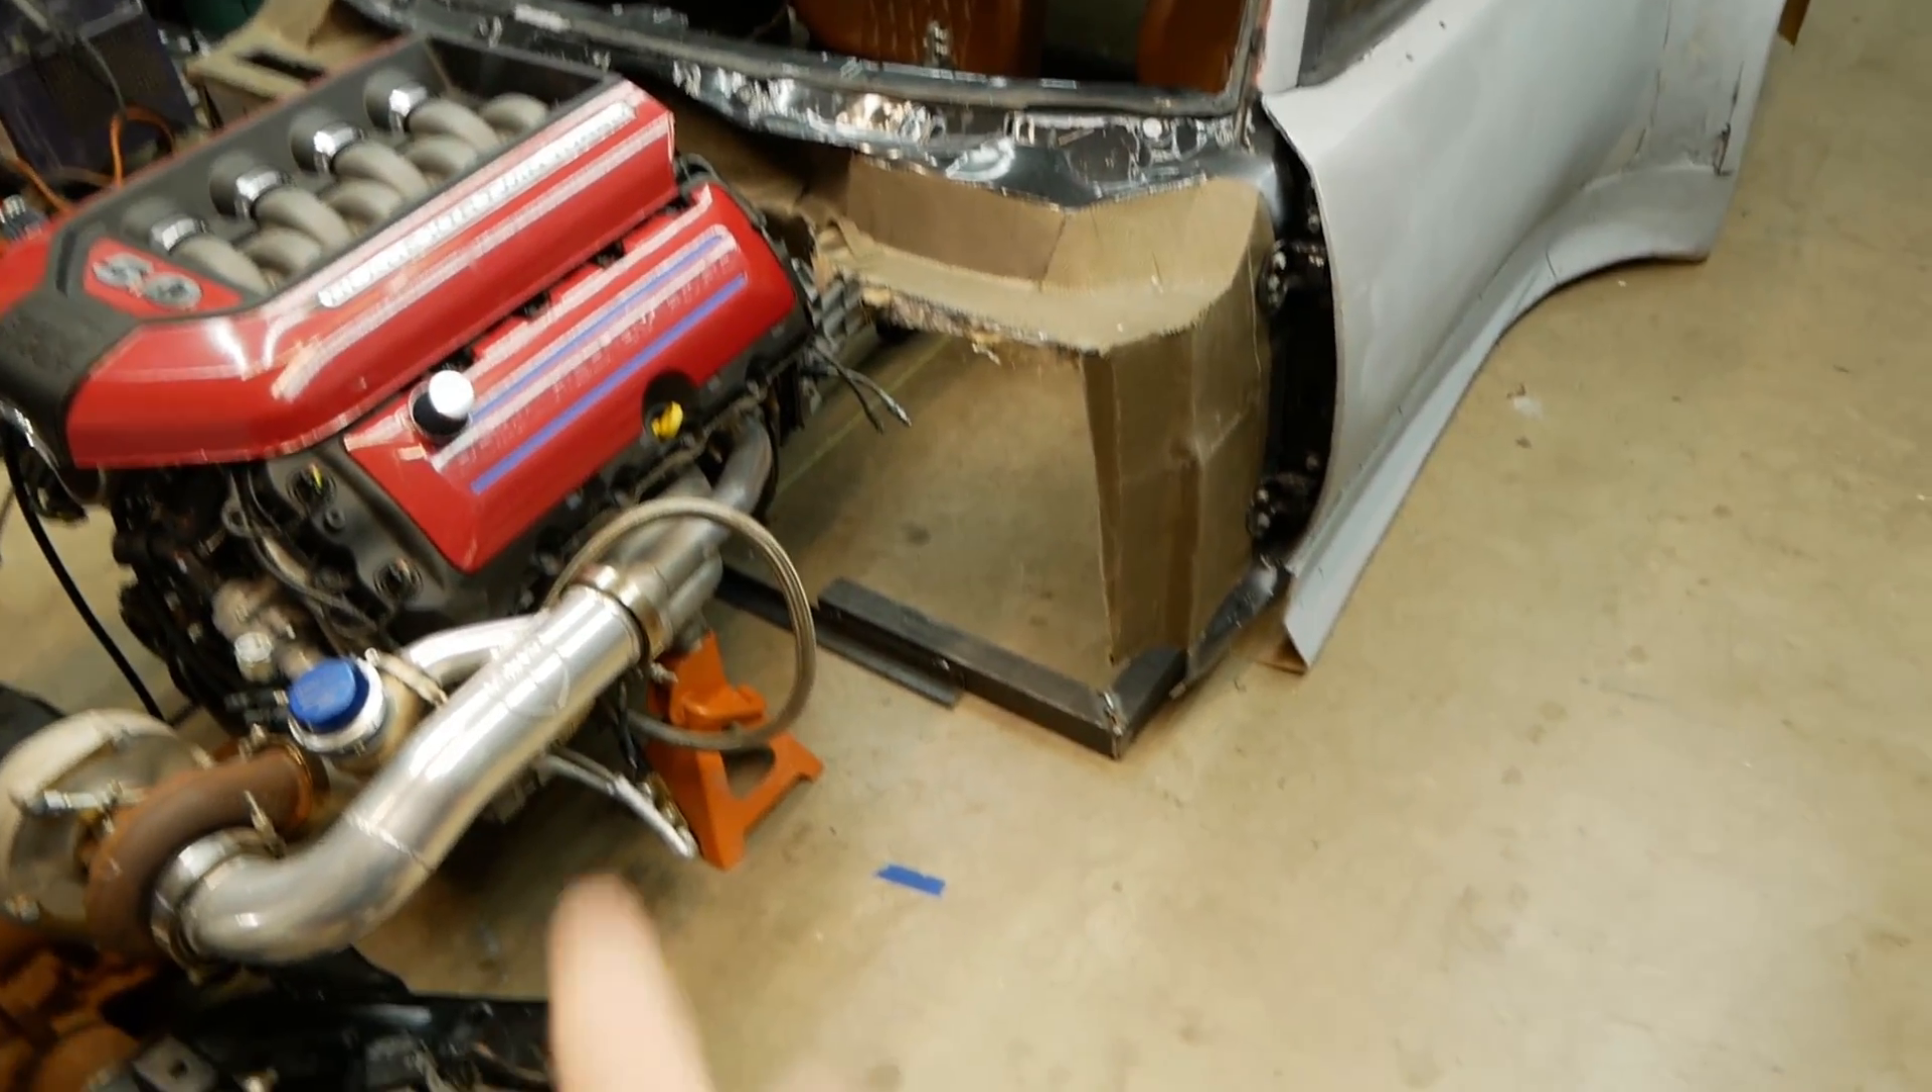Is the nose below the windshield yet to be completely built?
Yes.